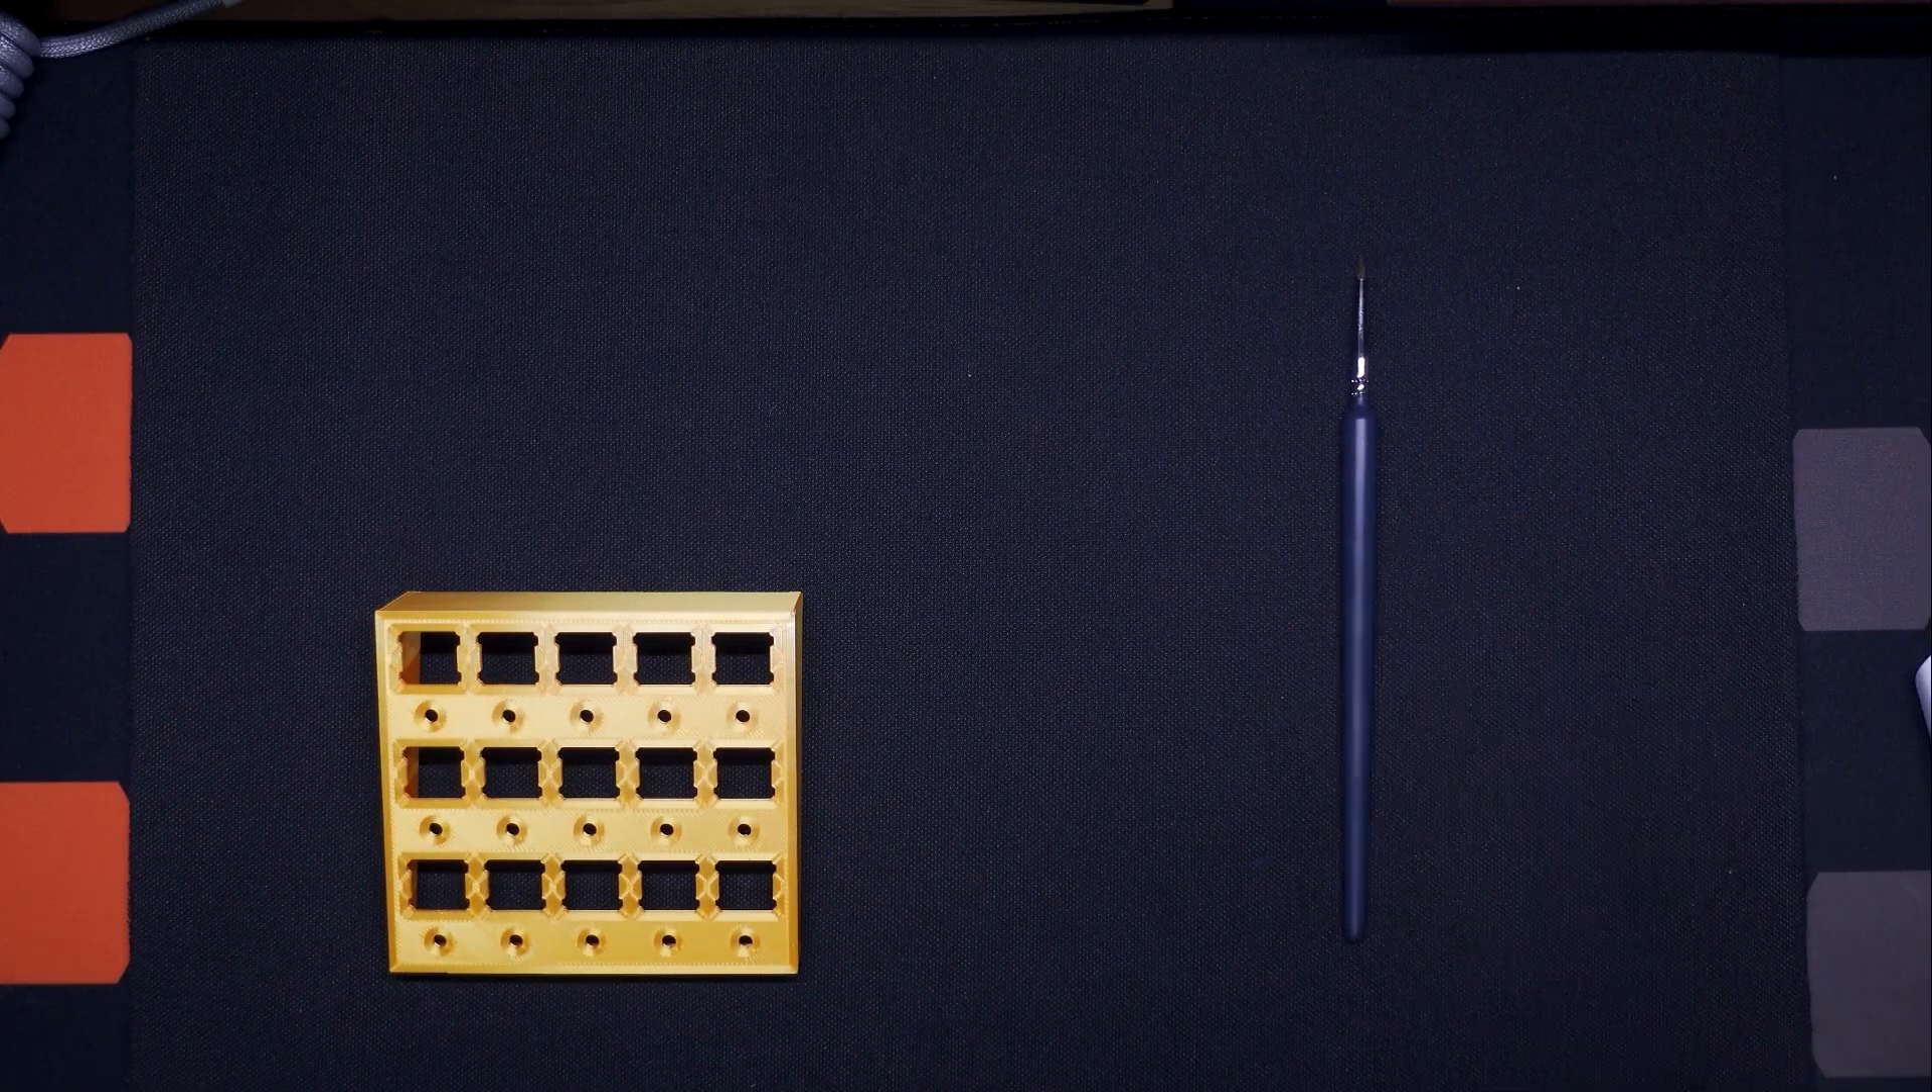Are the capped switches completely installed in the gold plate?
No.